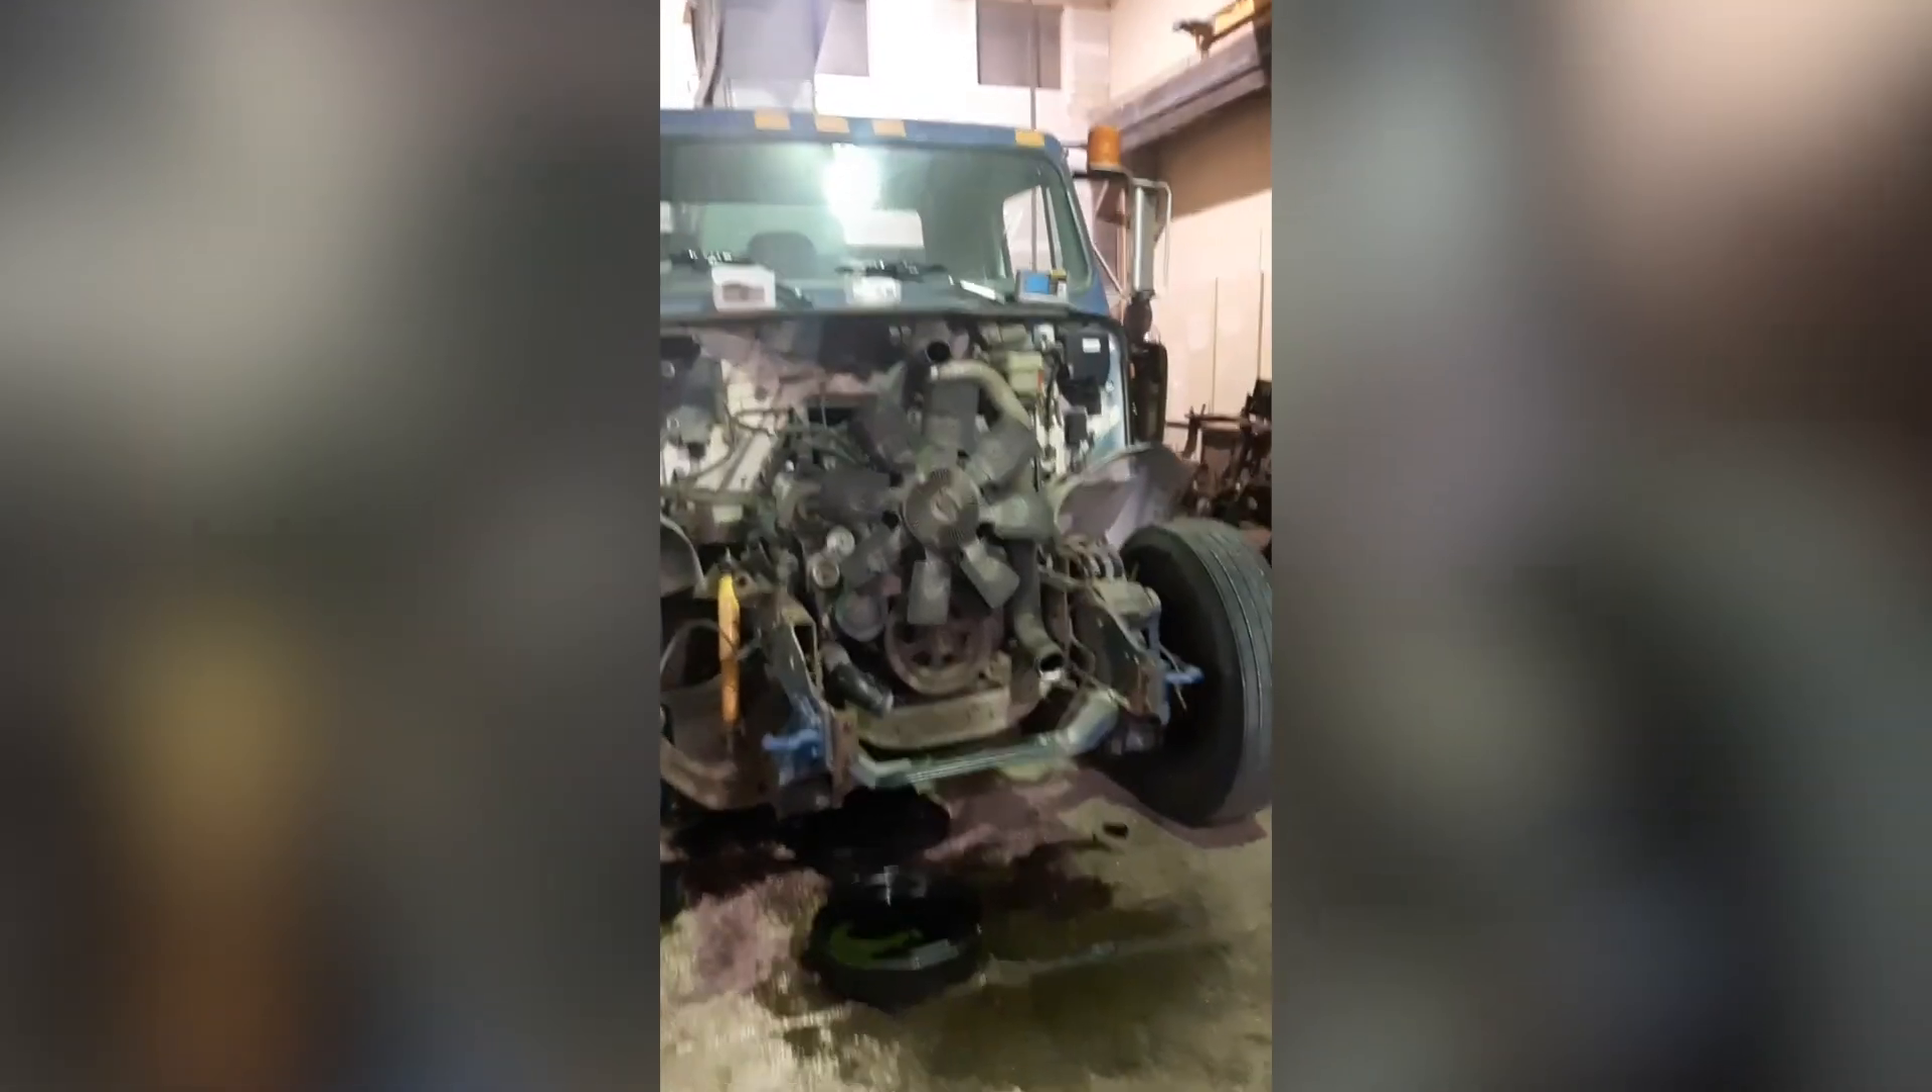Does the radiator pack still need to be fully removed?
No.